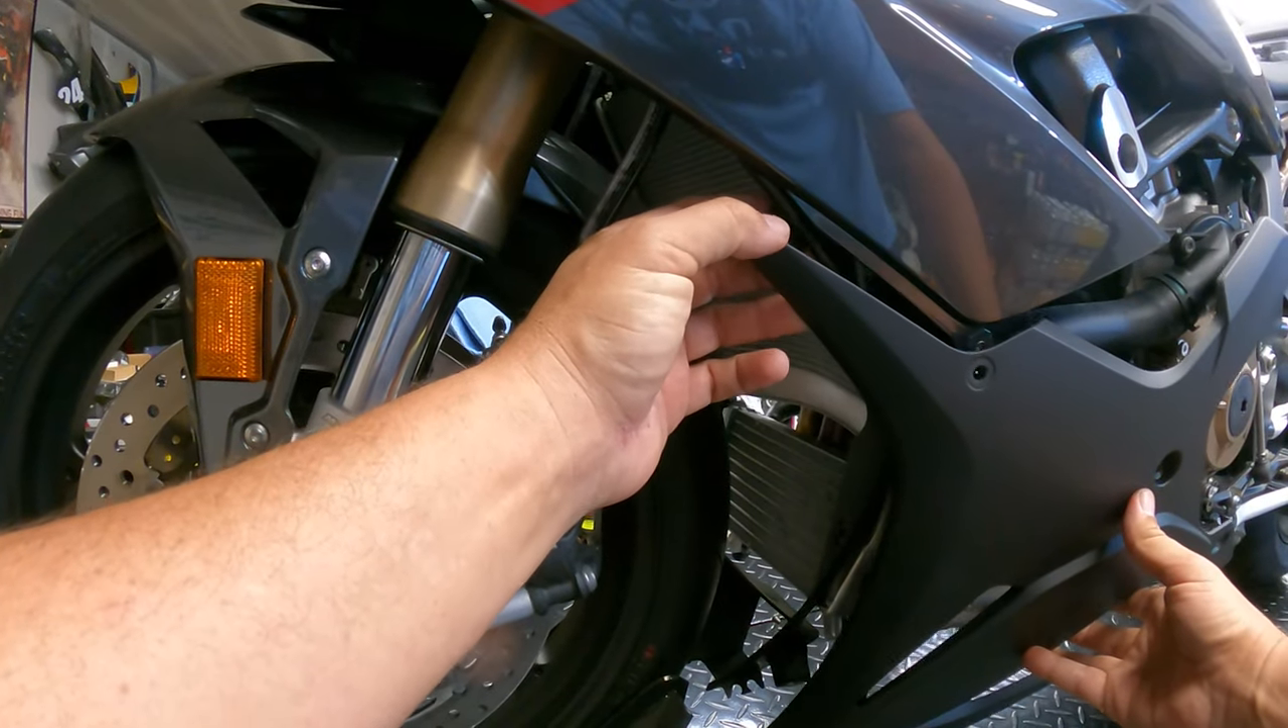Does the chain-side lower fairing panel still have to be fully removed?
Yes.